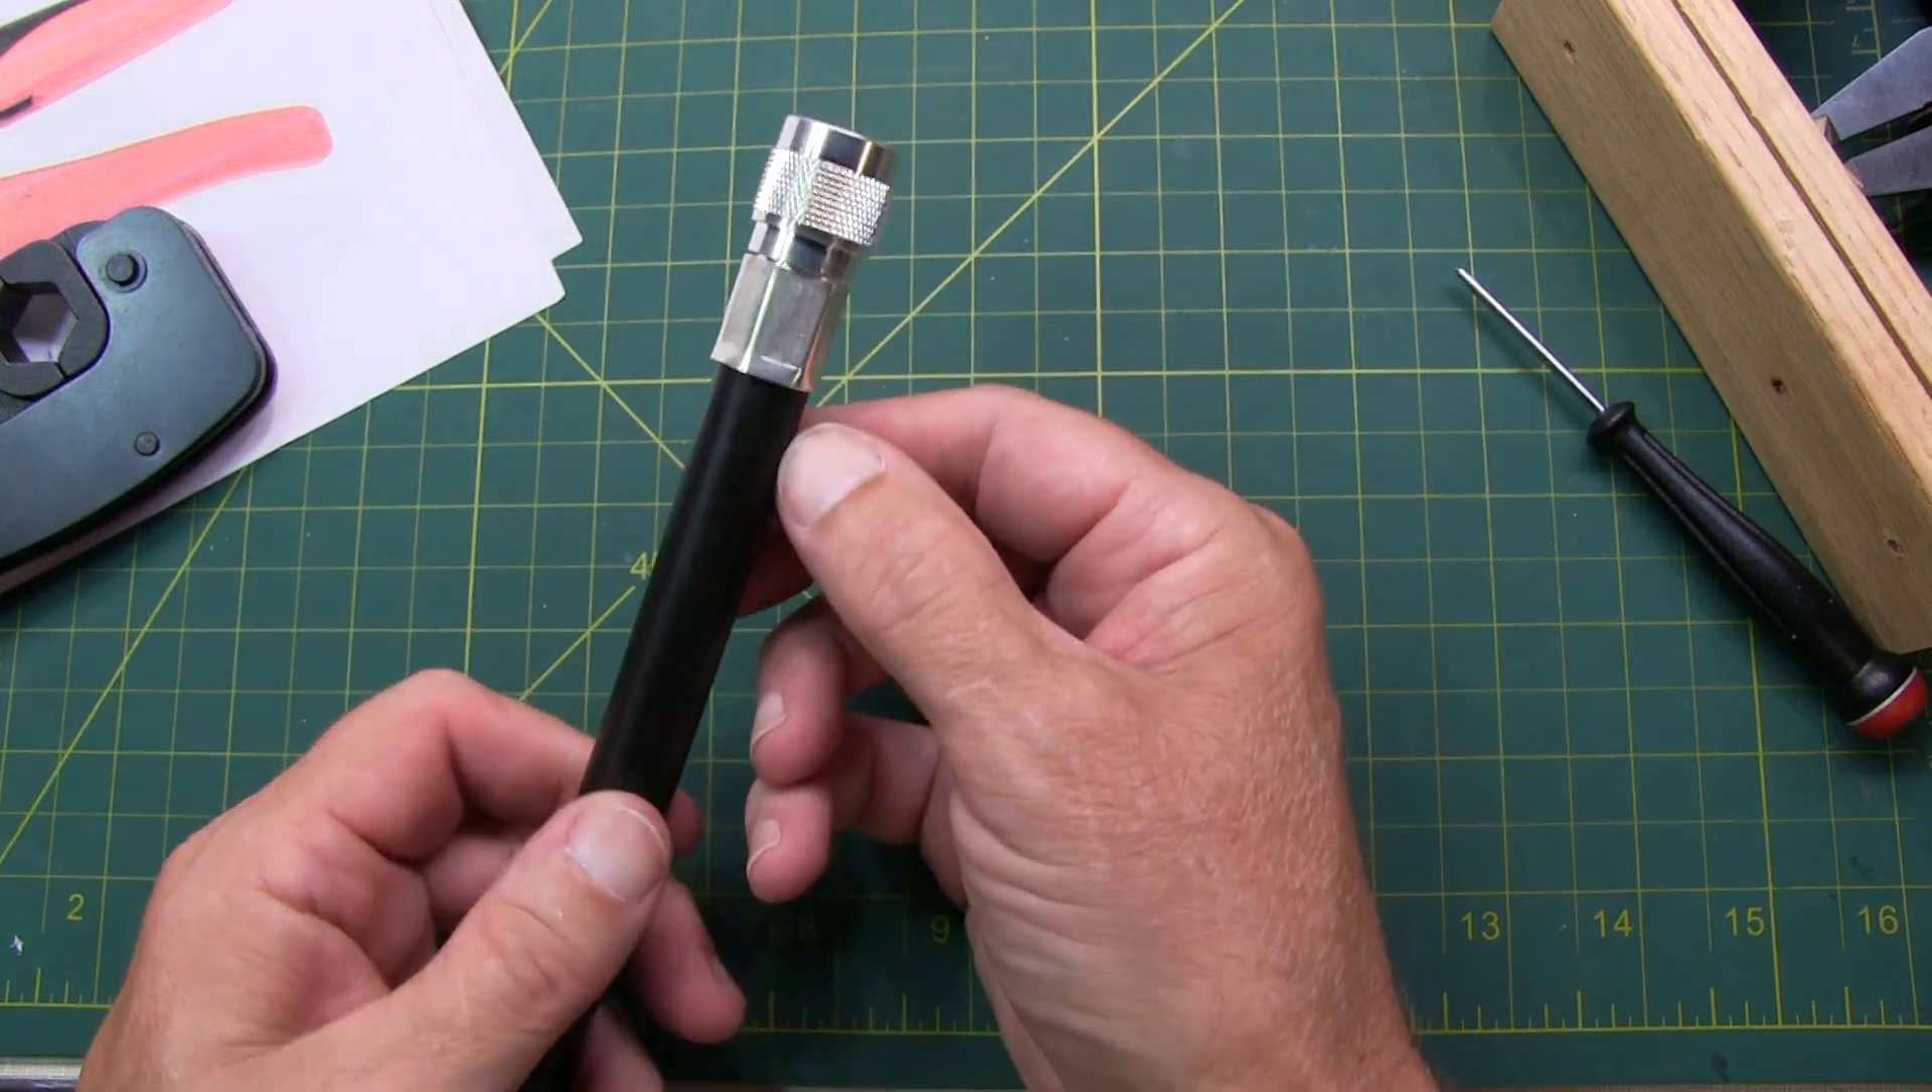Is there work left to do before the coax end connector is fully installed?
No.